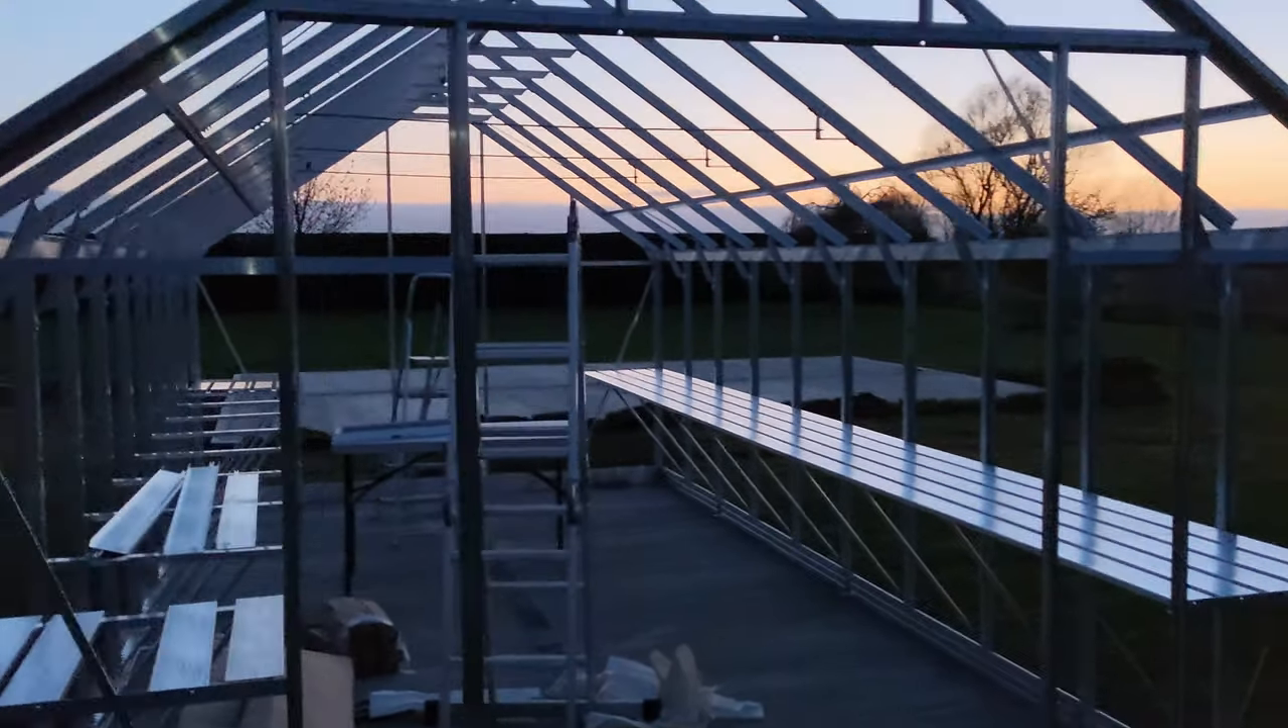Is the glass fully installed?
No.